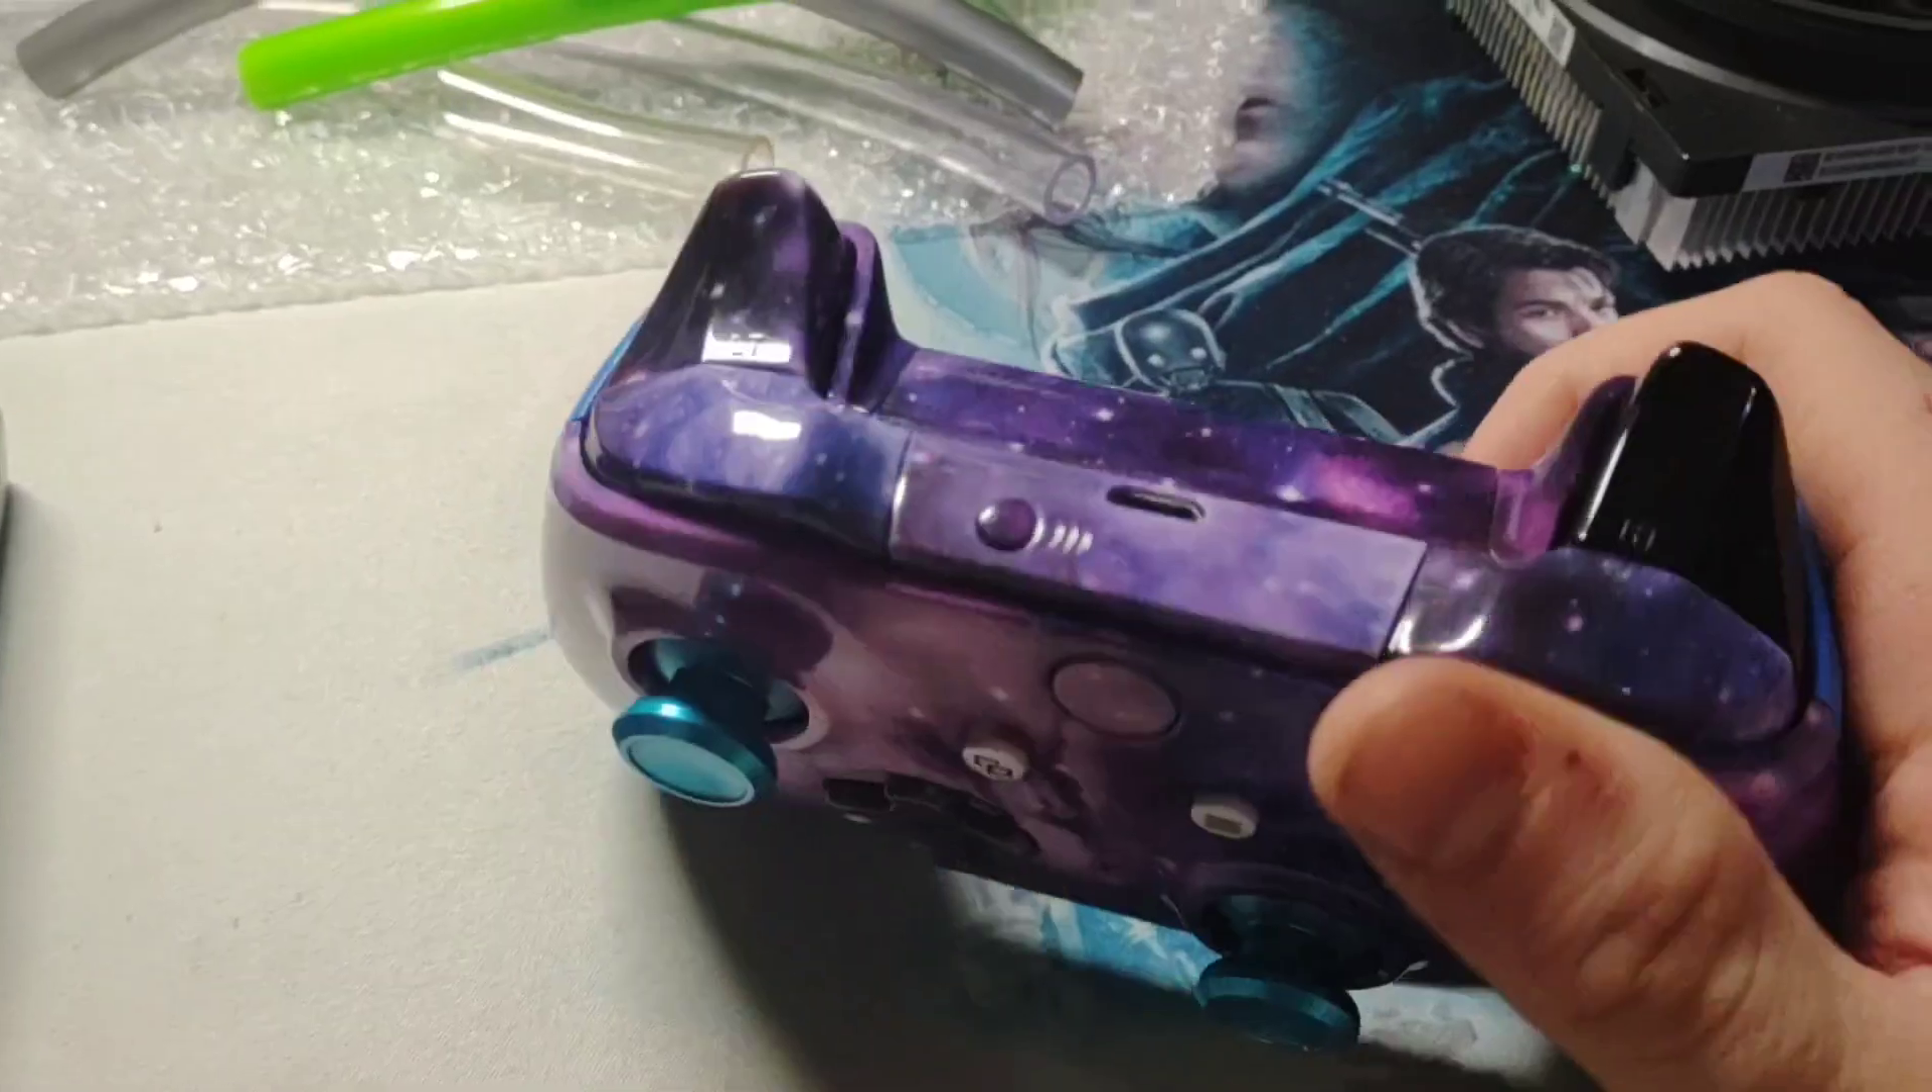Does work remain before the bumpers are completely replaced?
No.